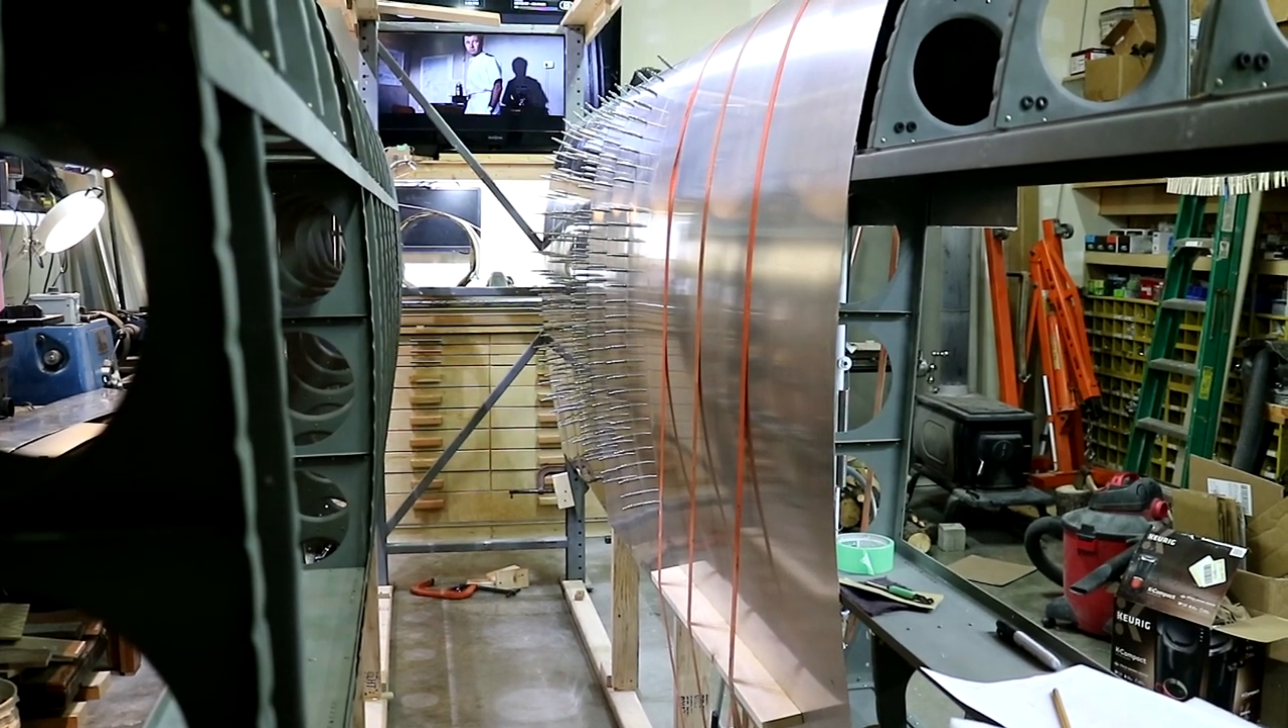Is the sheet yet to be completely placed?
No.